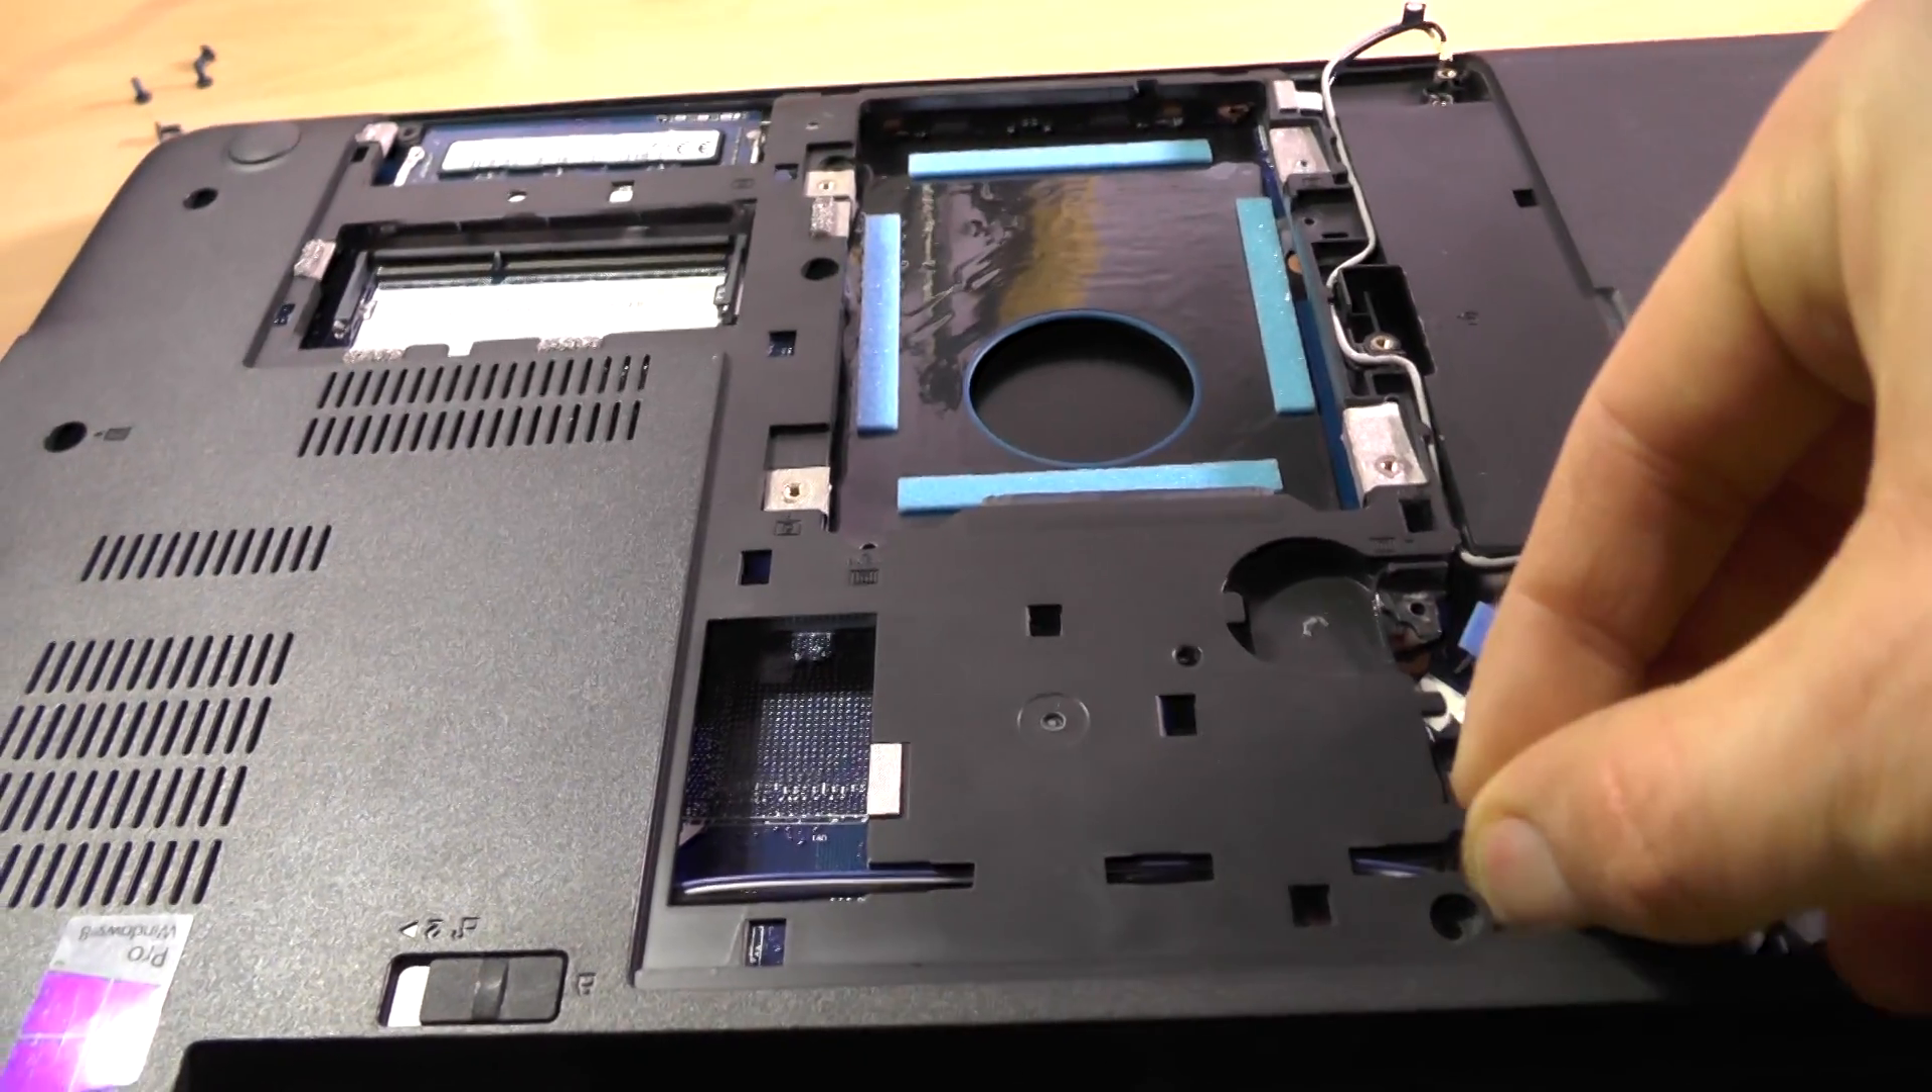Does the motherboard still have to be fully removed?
Yes.